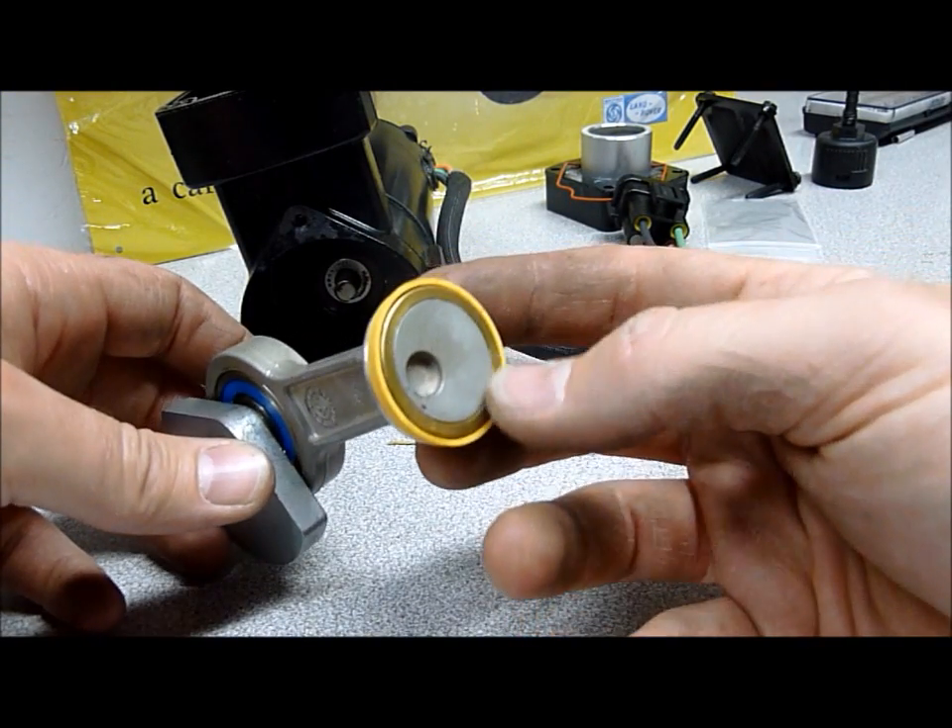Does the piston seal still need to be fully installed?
No.